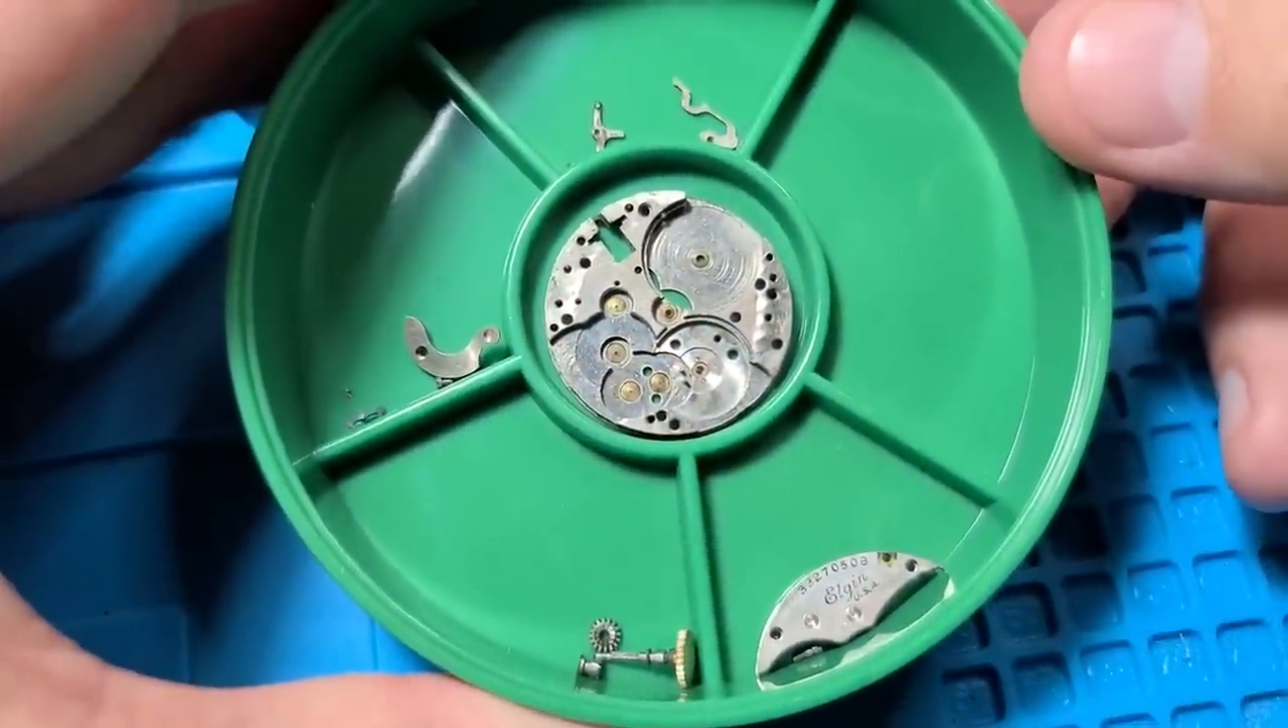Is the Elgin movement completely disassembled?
Yes.